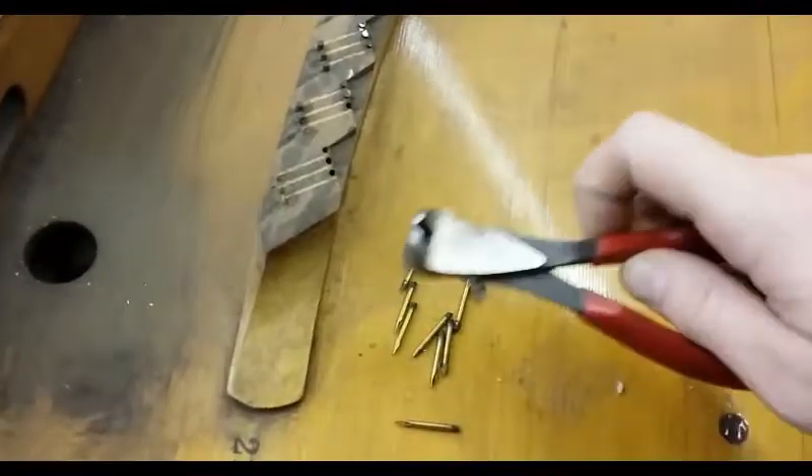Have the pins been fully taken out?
No.